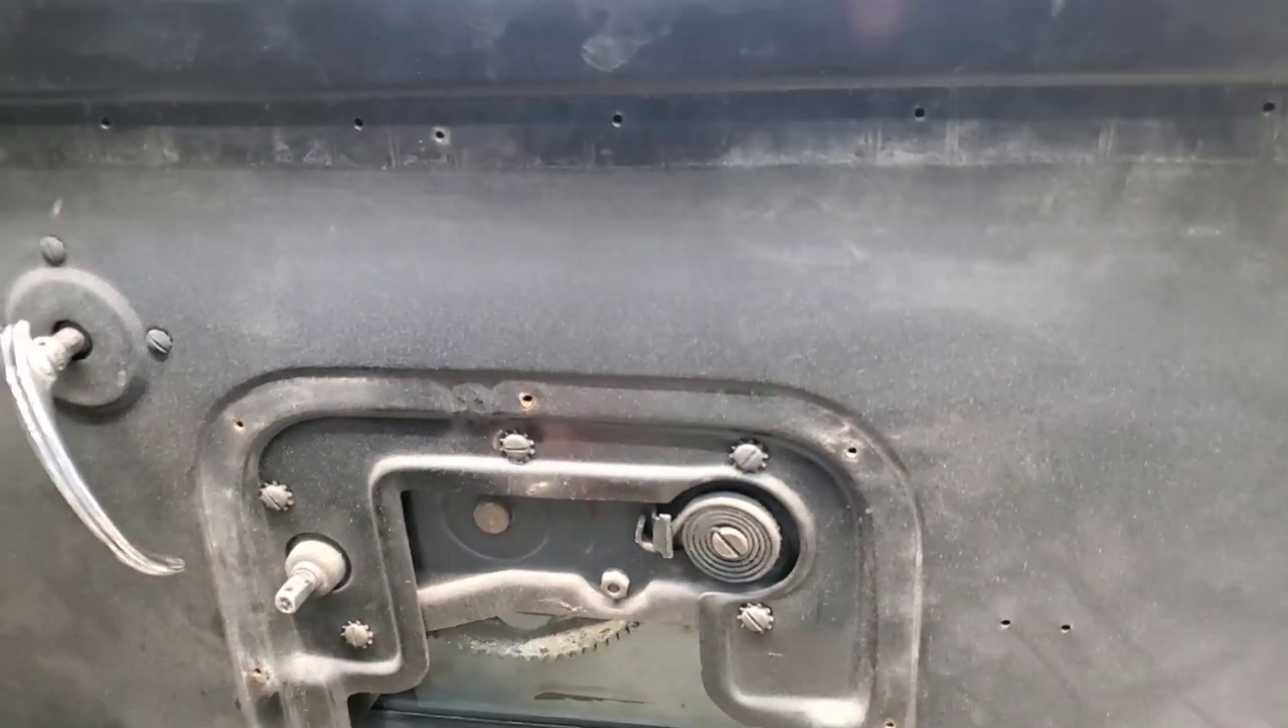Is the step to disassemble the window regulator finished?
No.